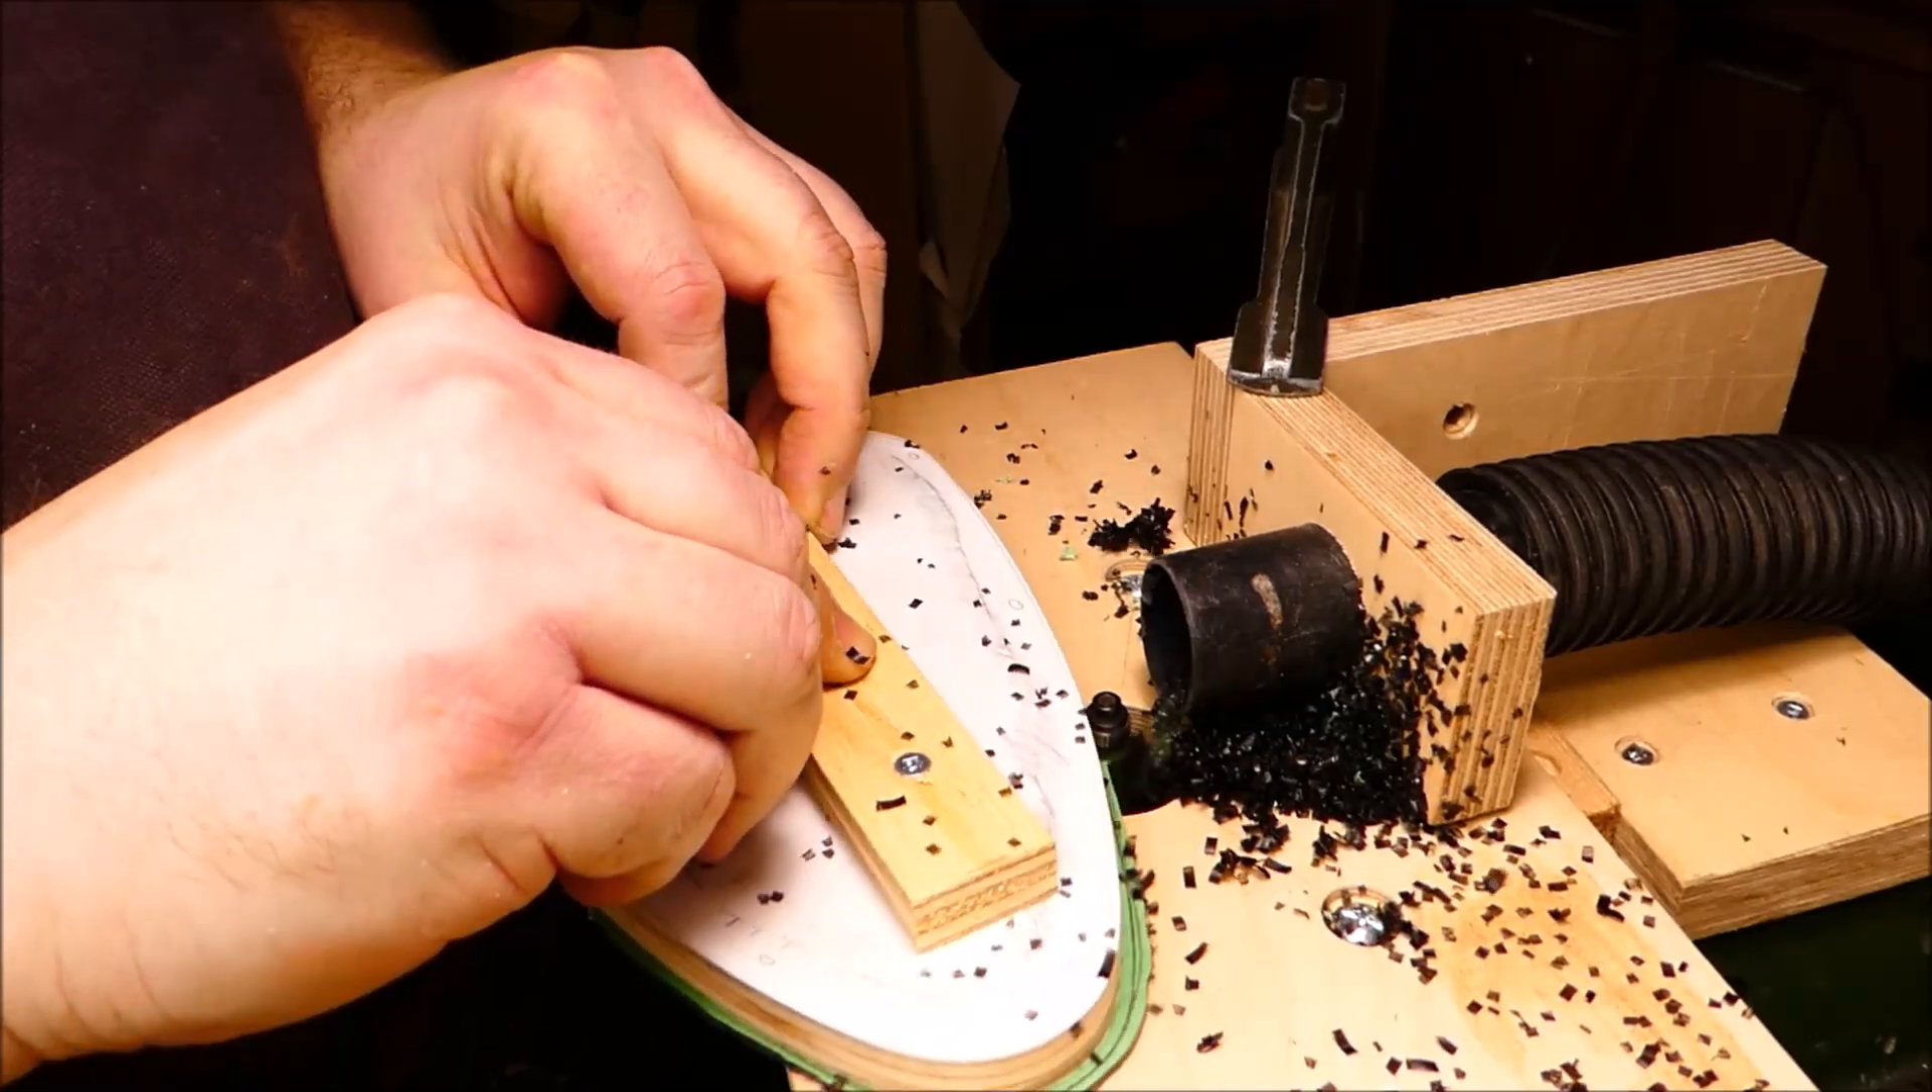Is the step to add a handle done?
Yes.